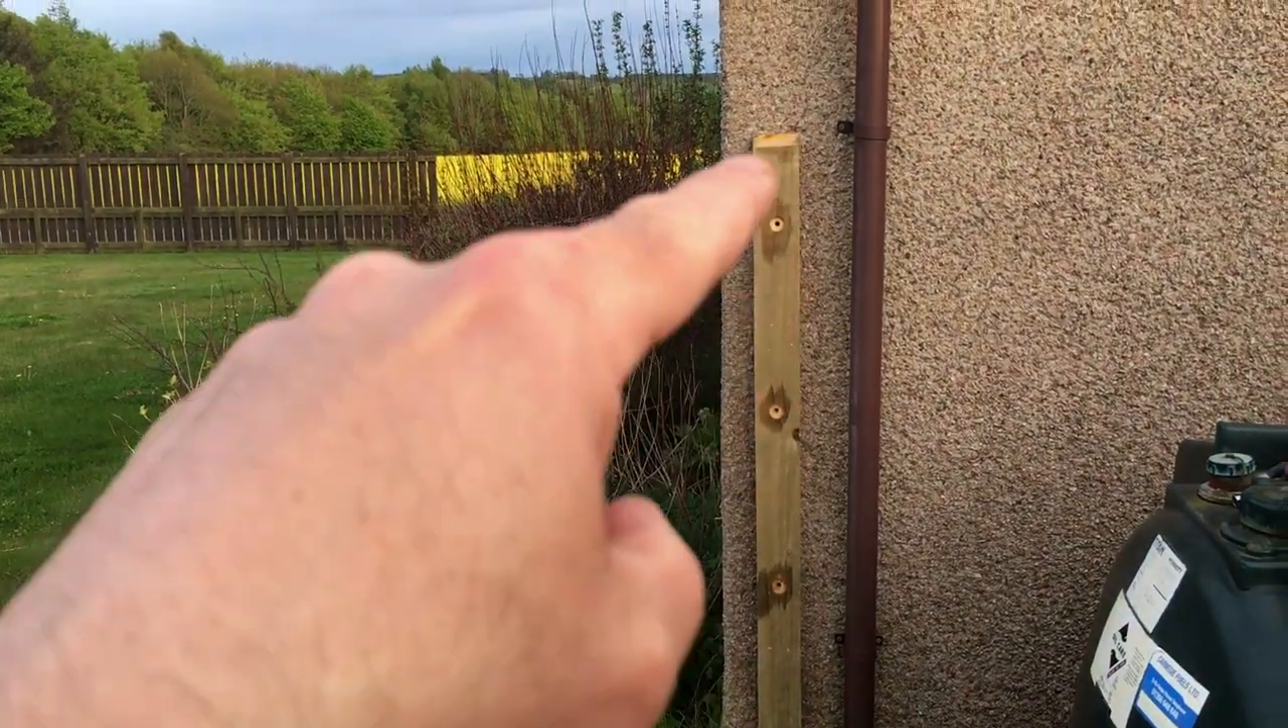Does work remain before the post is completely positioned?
No.